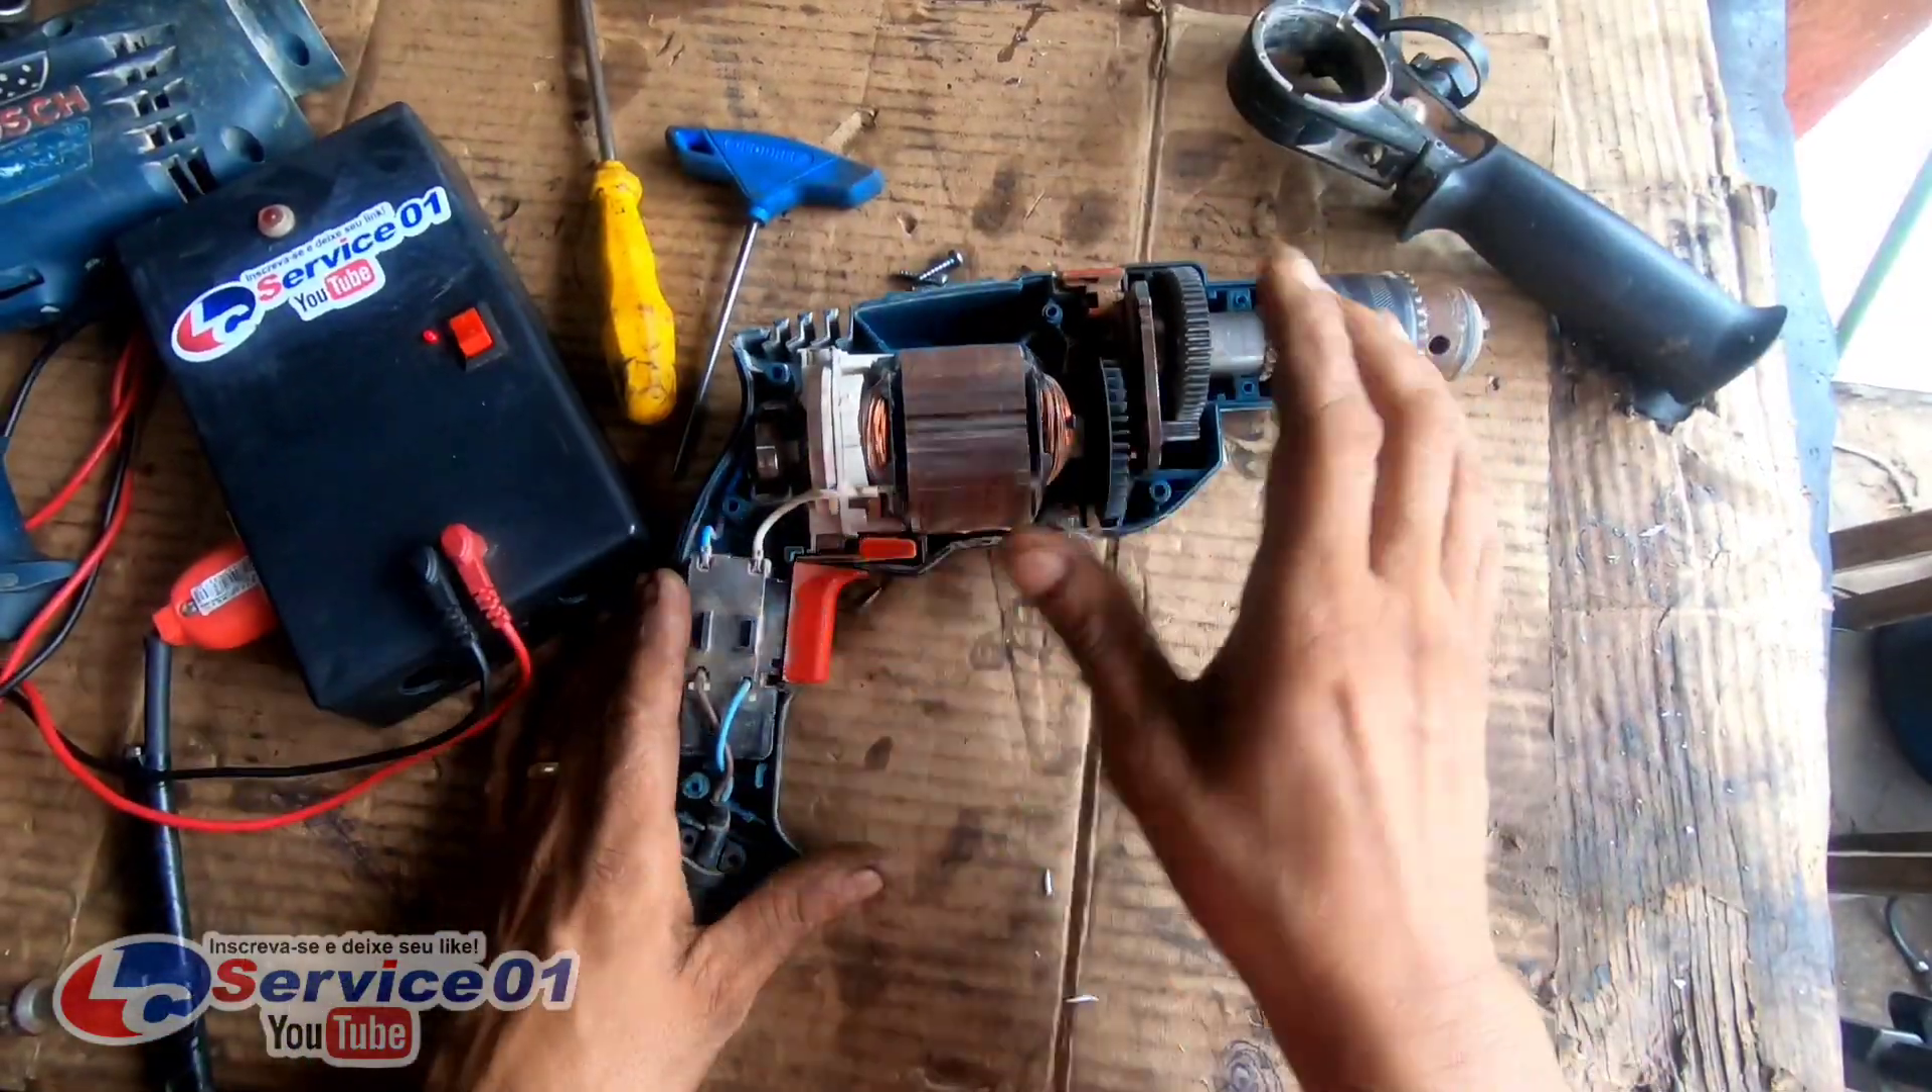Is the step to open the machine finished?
Yes.